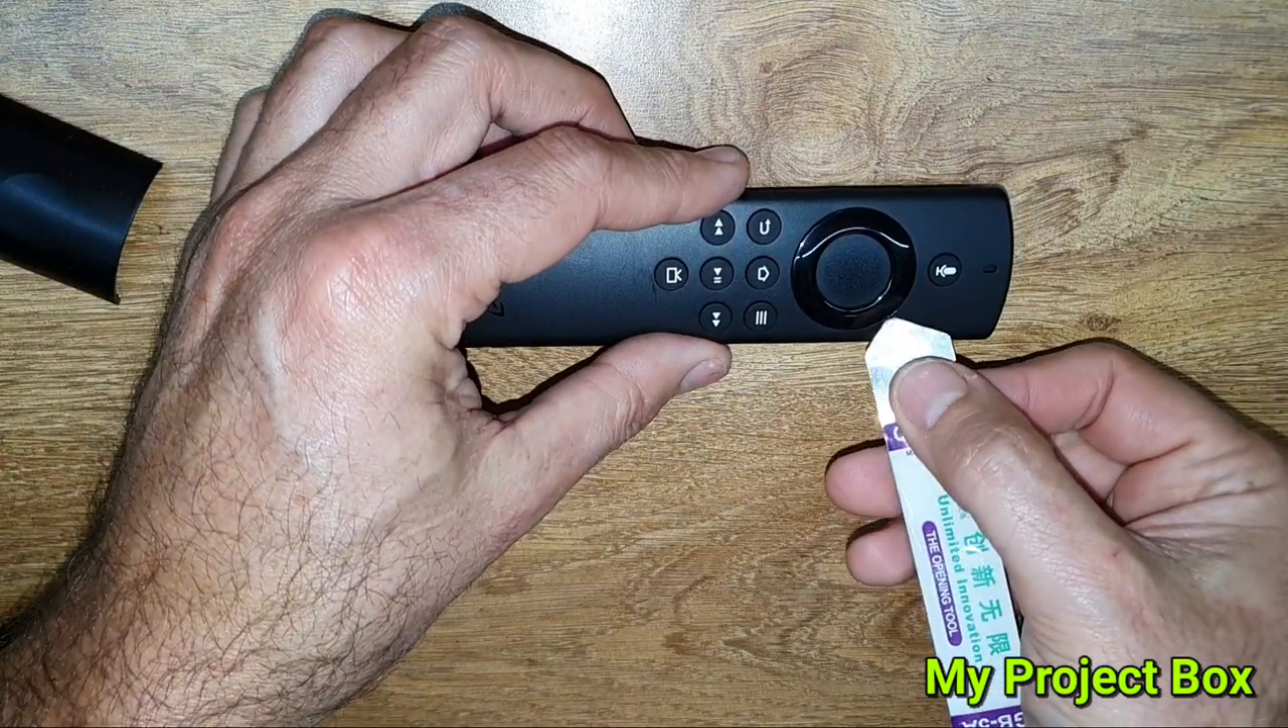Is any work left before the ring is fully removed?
Yes.